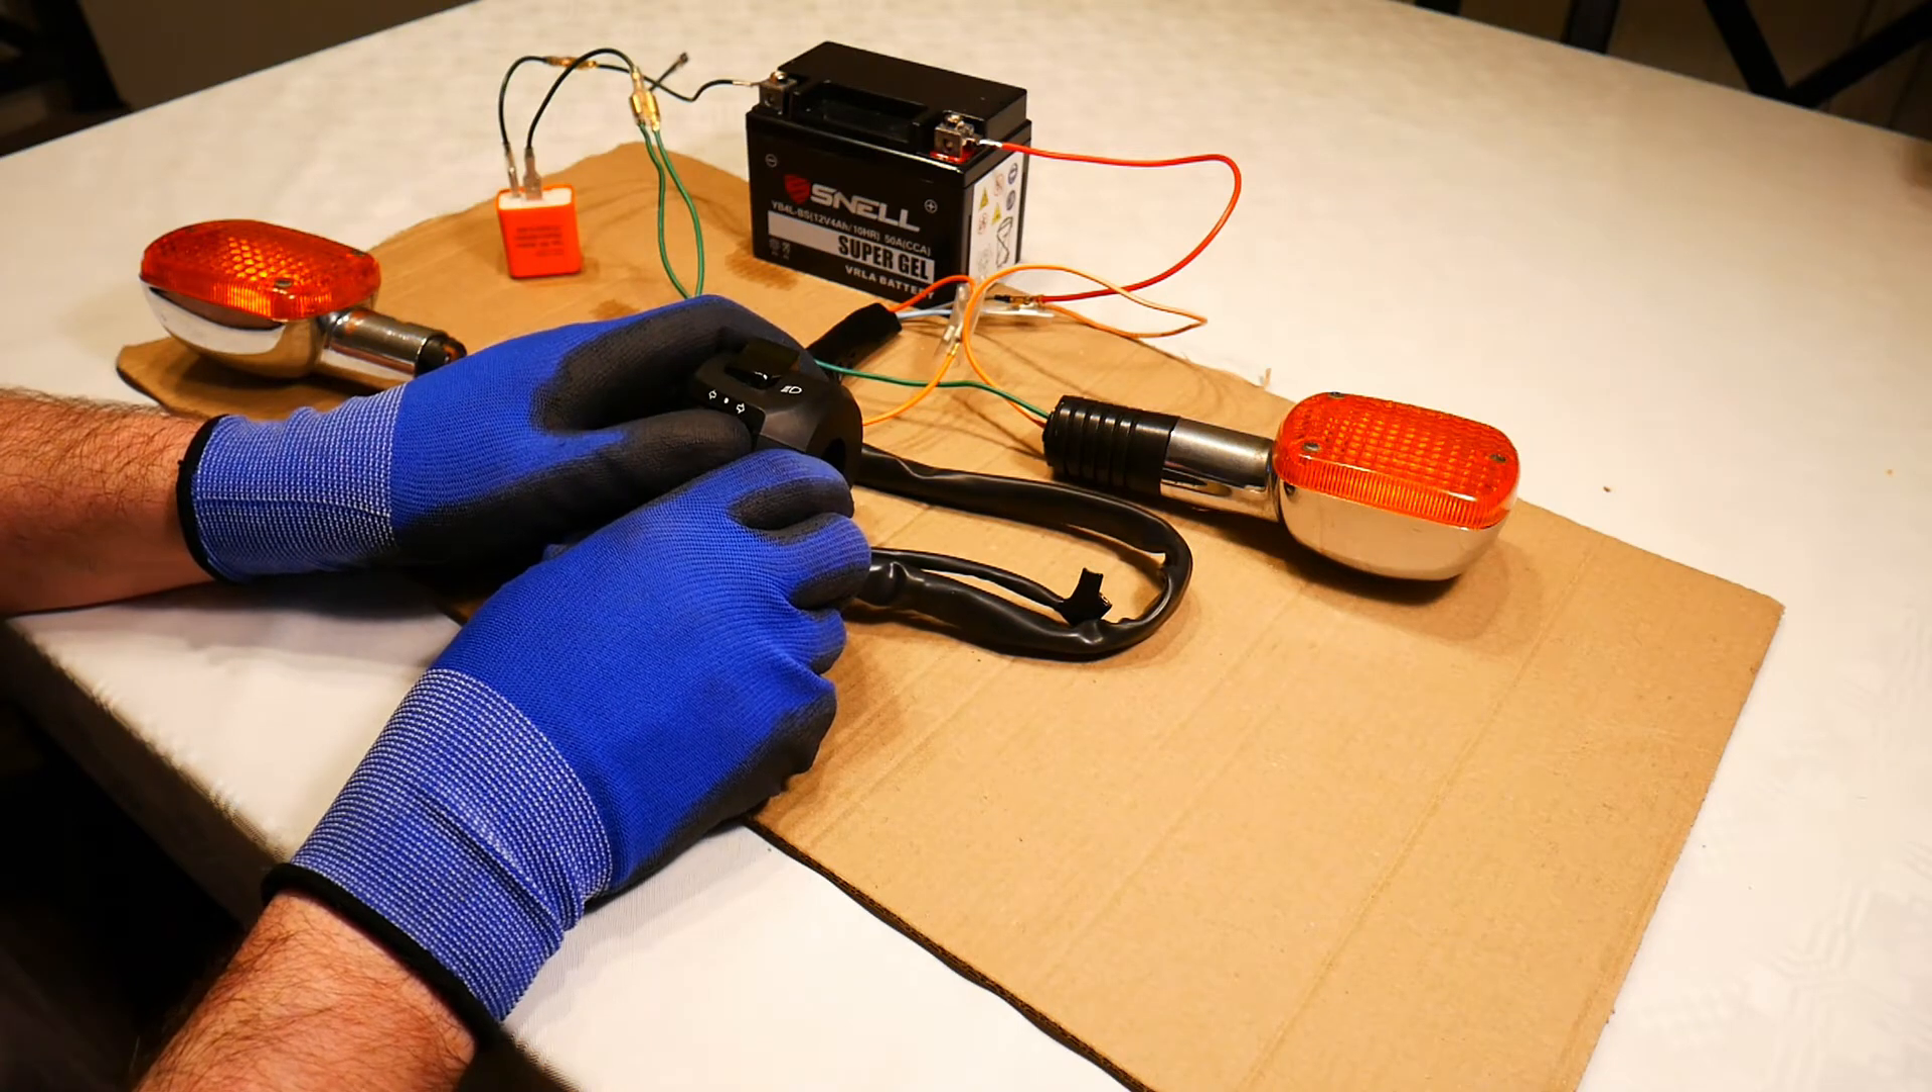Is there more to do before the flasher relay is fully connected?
No.